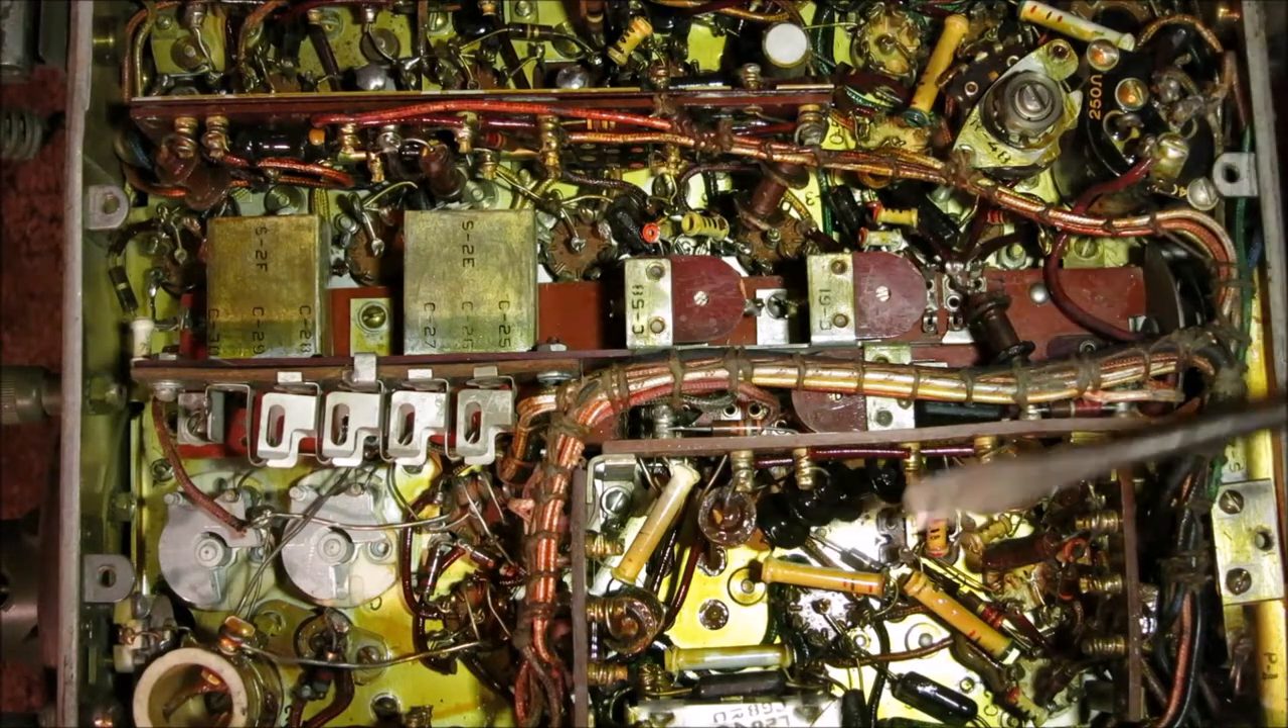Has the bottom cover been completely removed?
Yes.